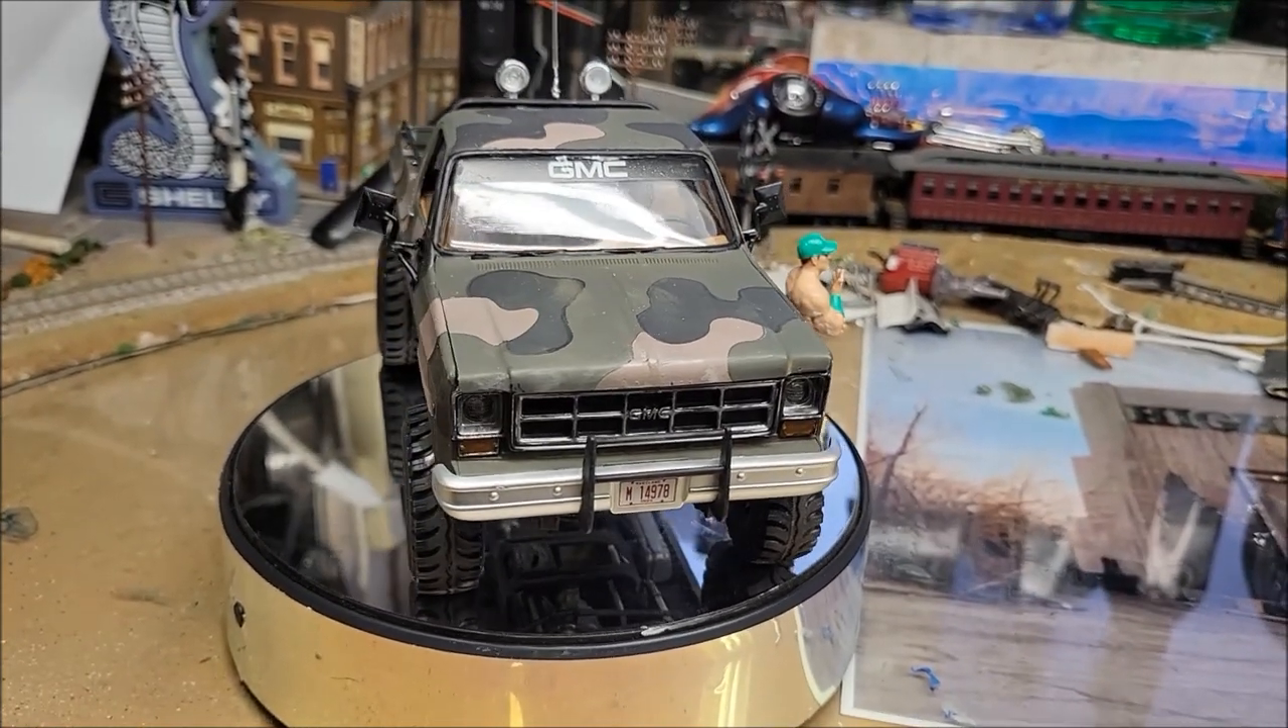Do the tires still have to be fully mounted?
No.